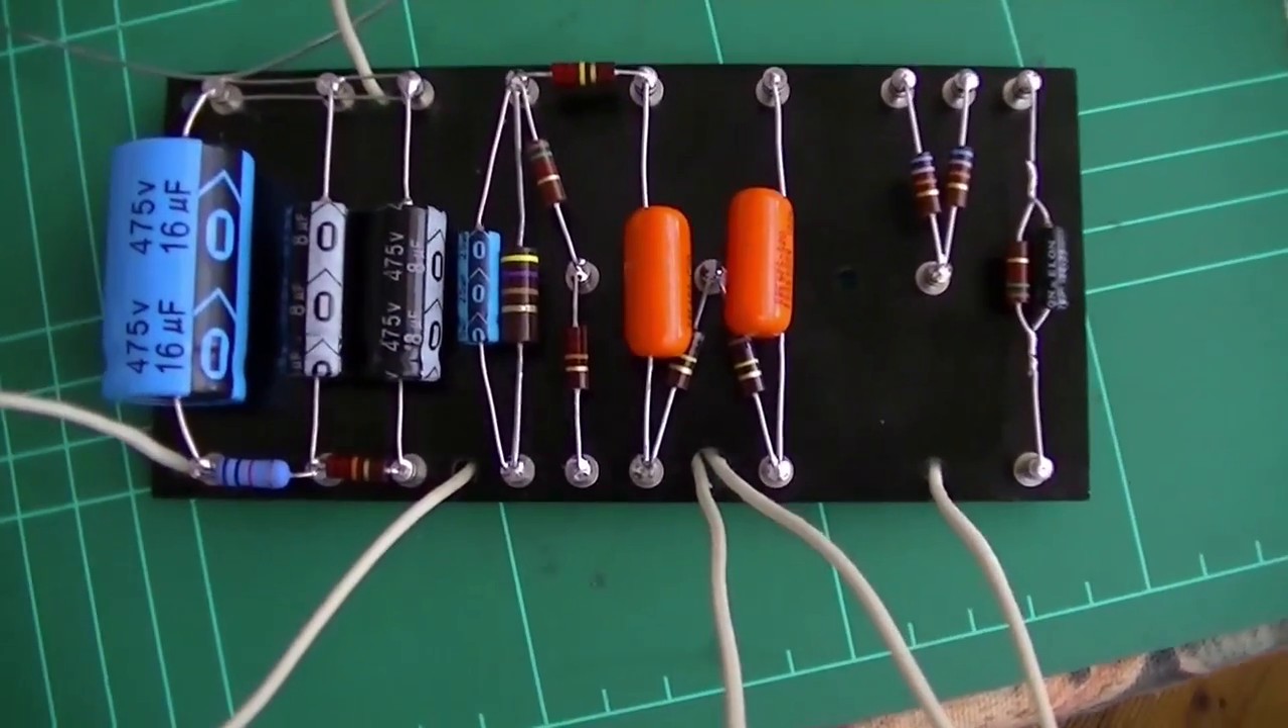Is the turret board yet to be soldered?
No.